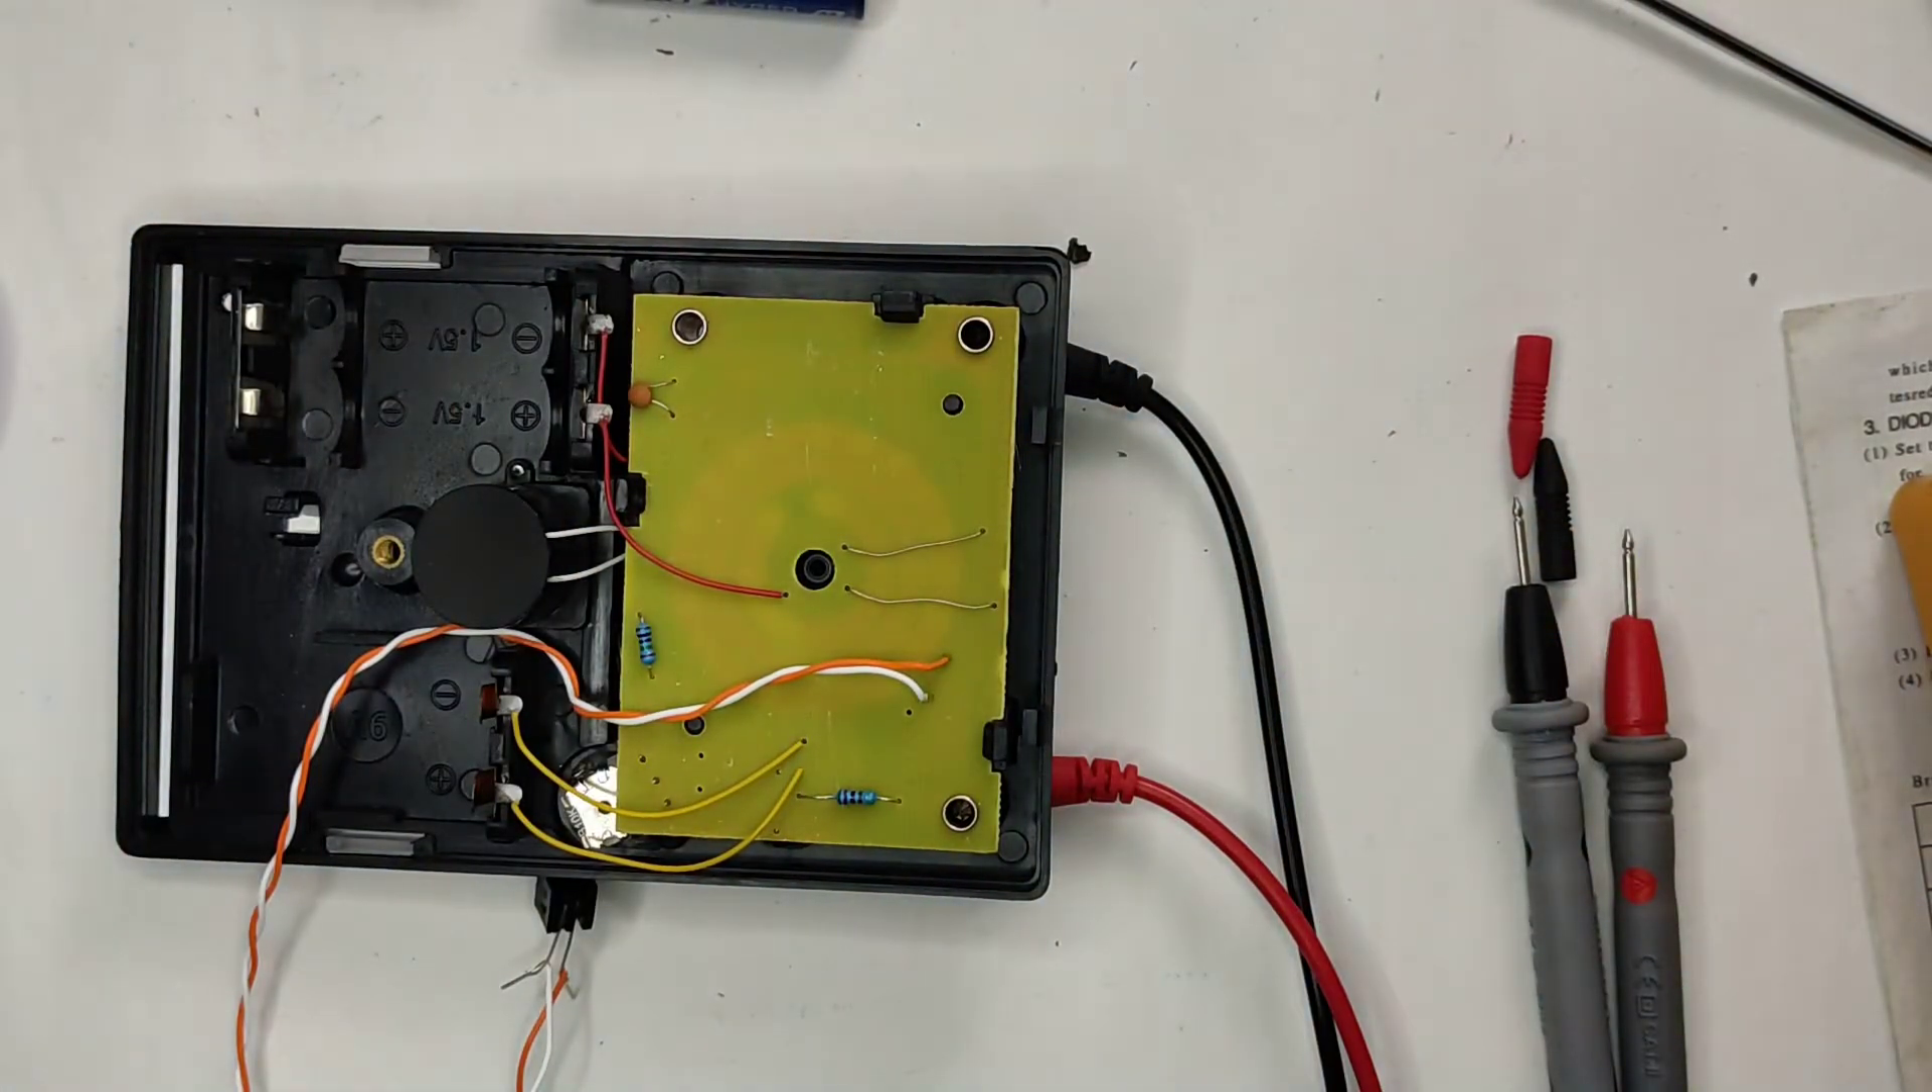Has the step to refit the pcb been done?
Yes.